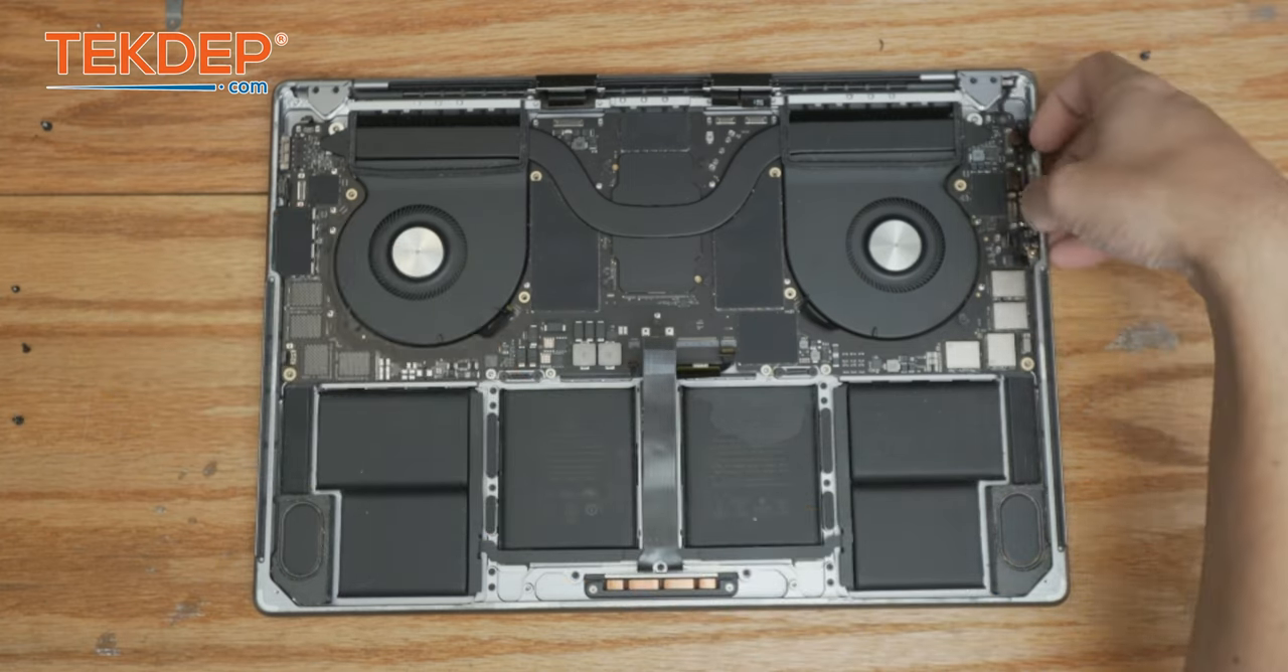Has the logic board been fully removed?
No.